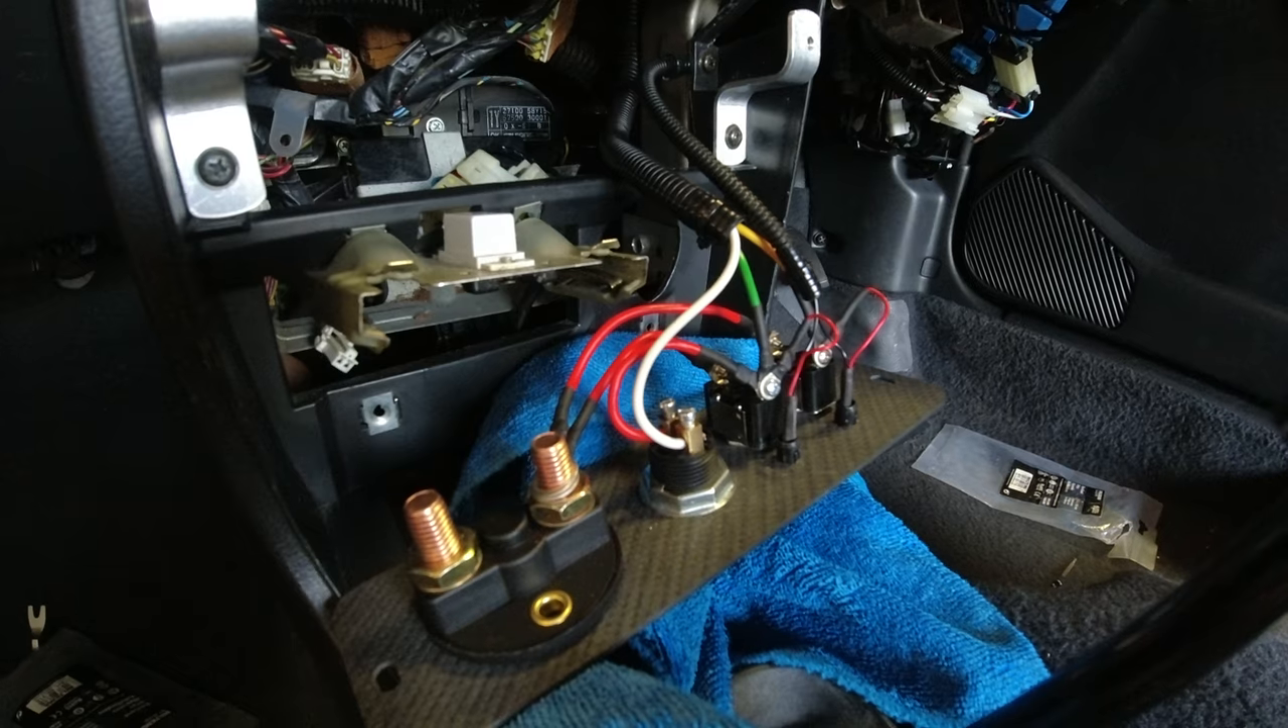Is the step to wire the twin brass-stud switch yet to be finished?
Yes.